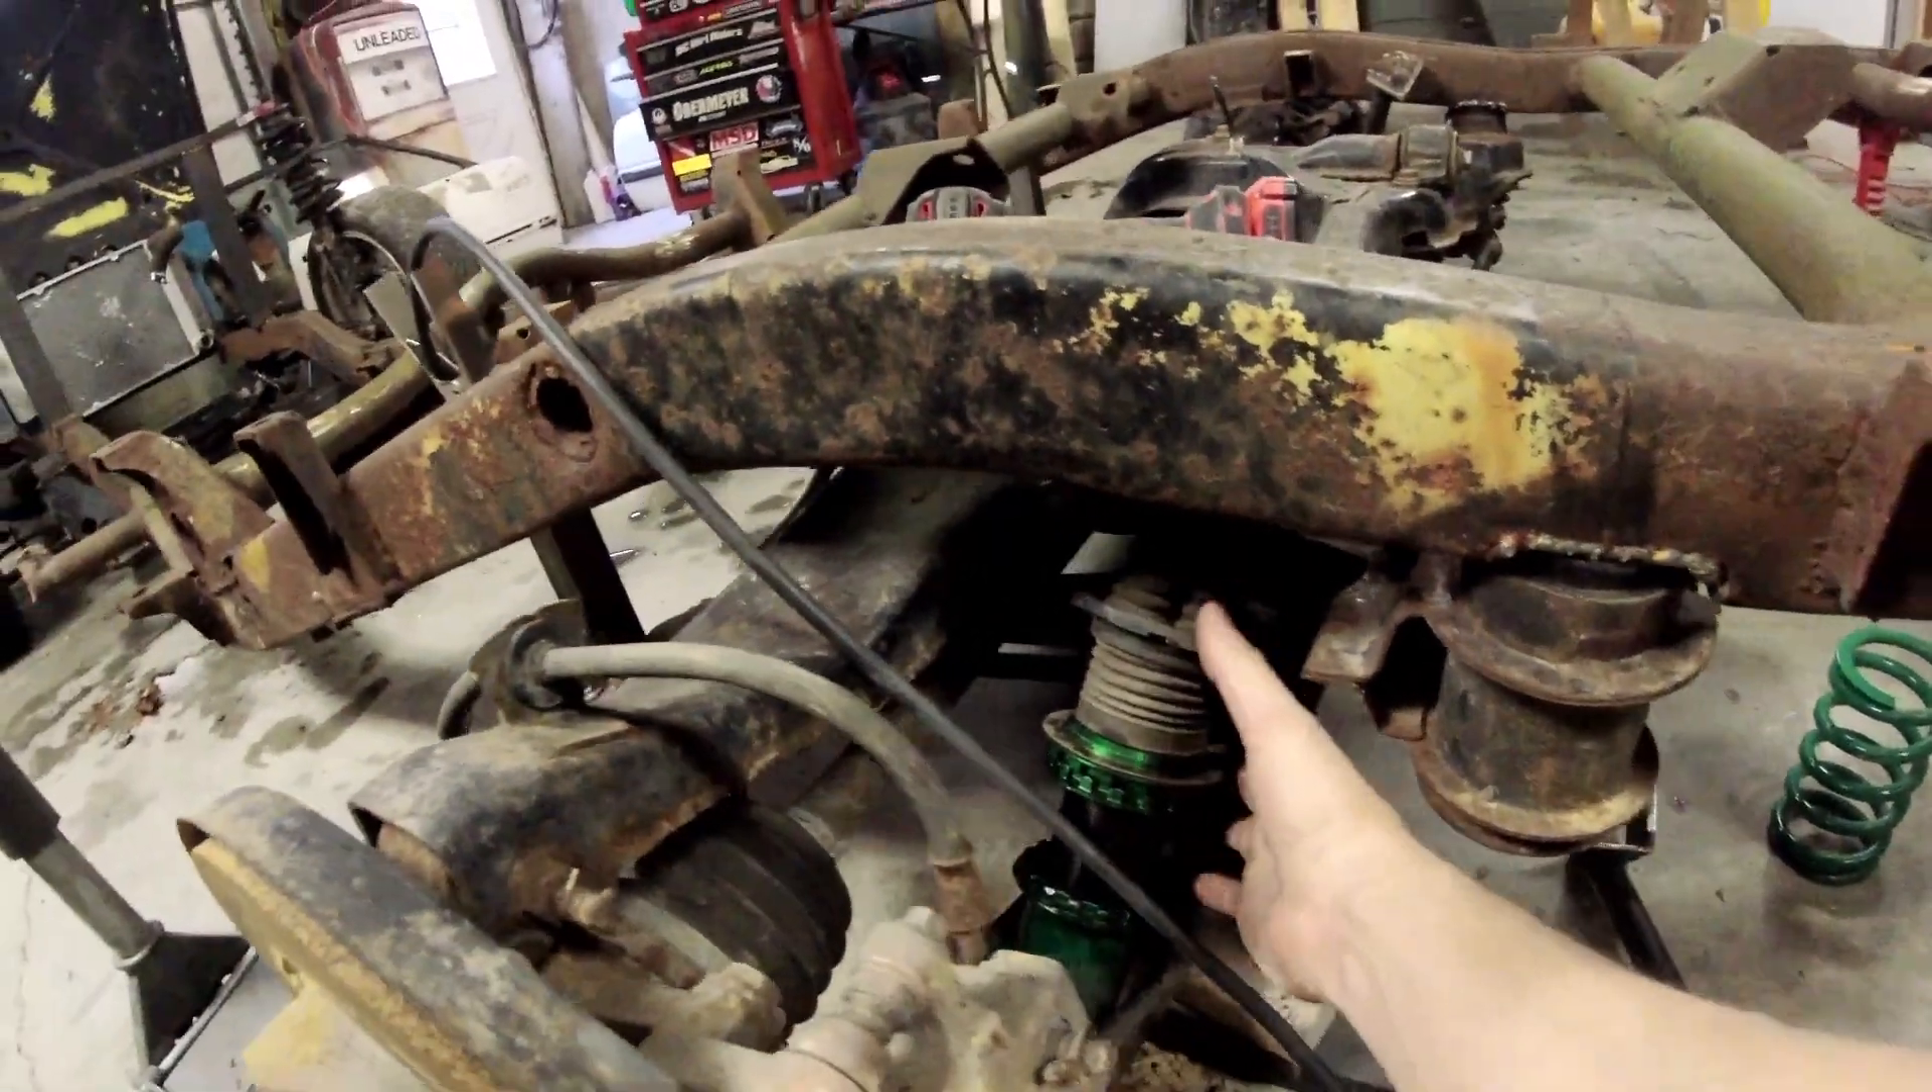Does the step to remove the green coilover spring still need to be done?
No.